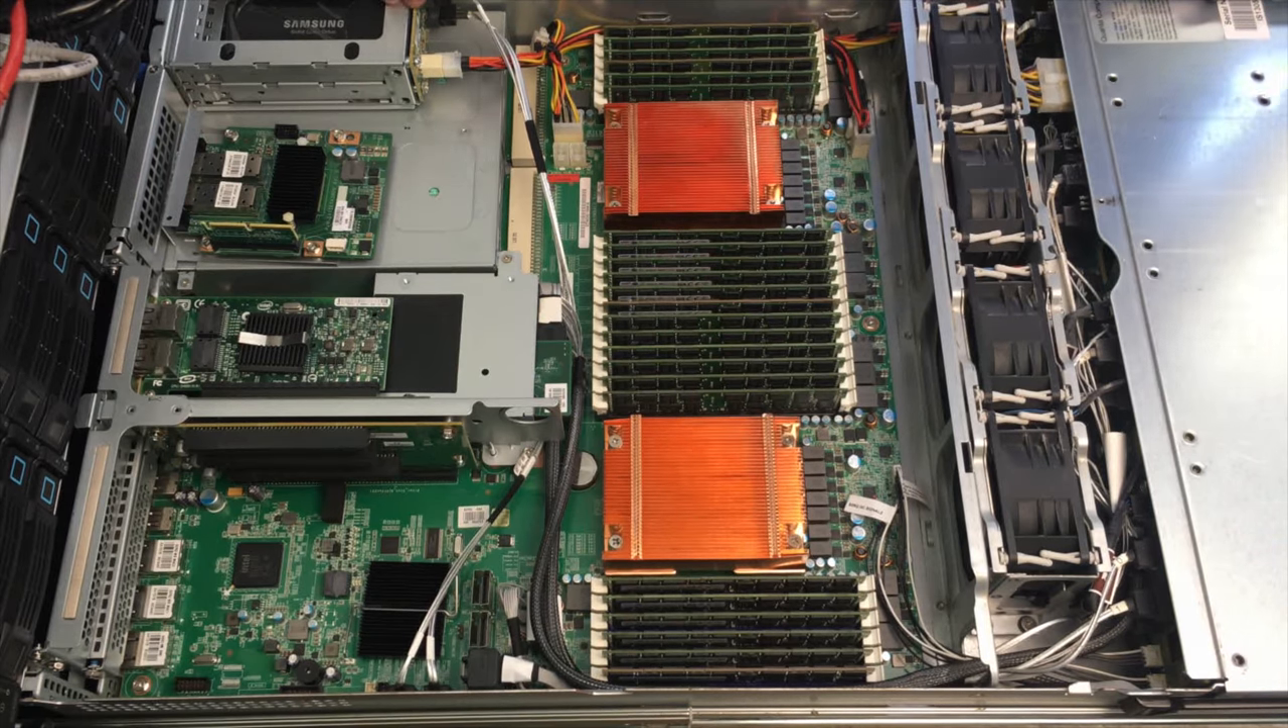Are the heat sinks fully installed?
Yes.